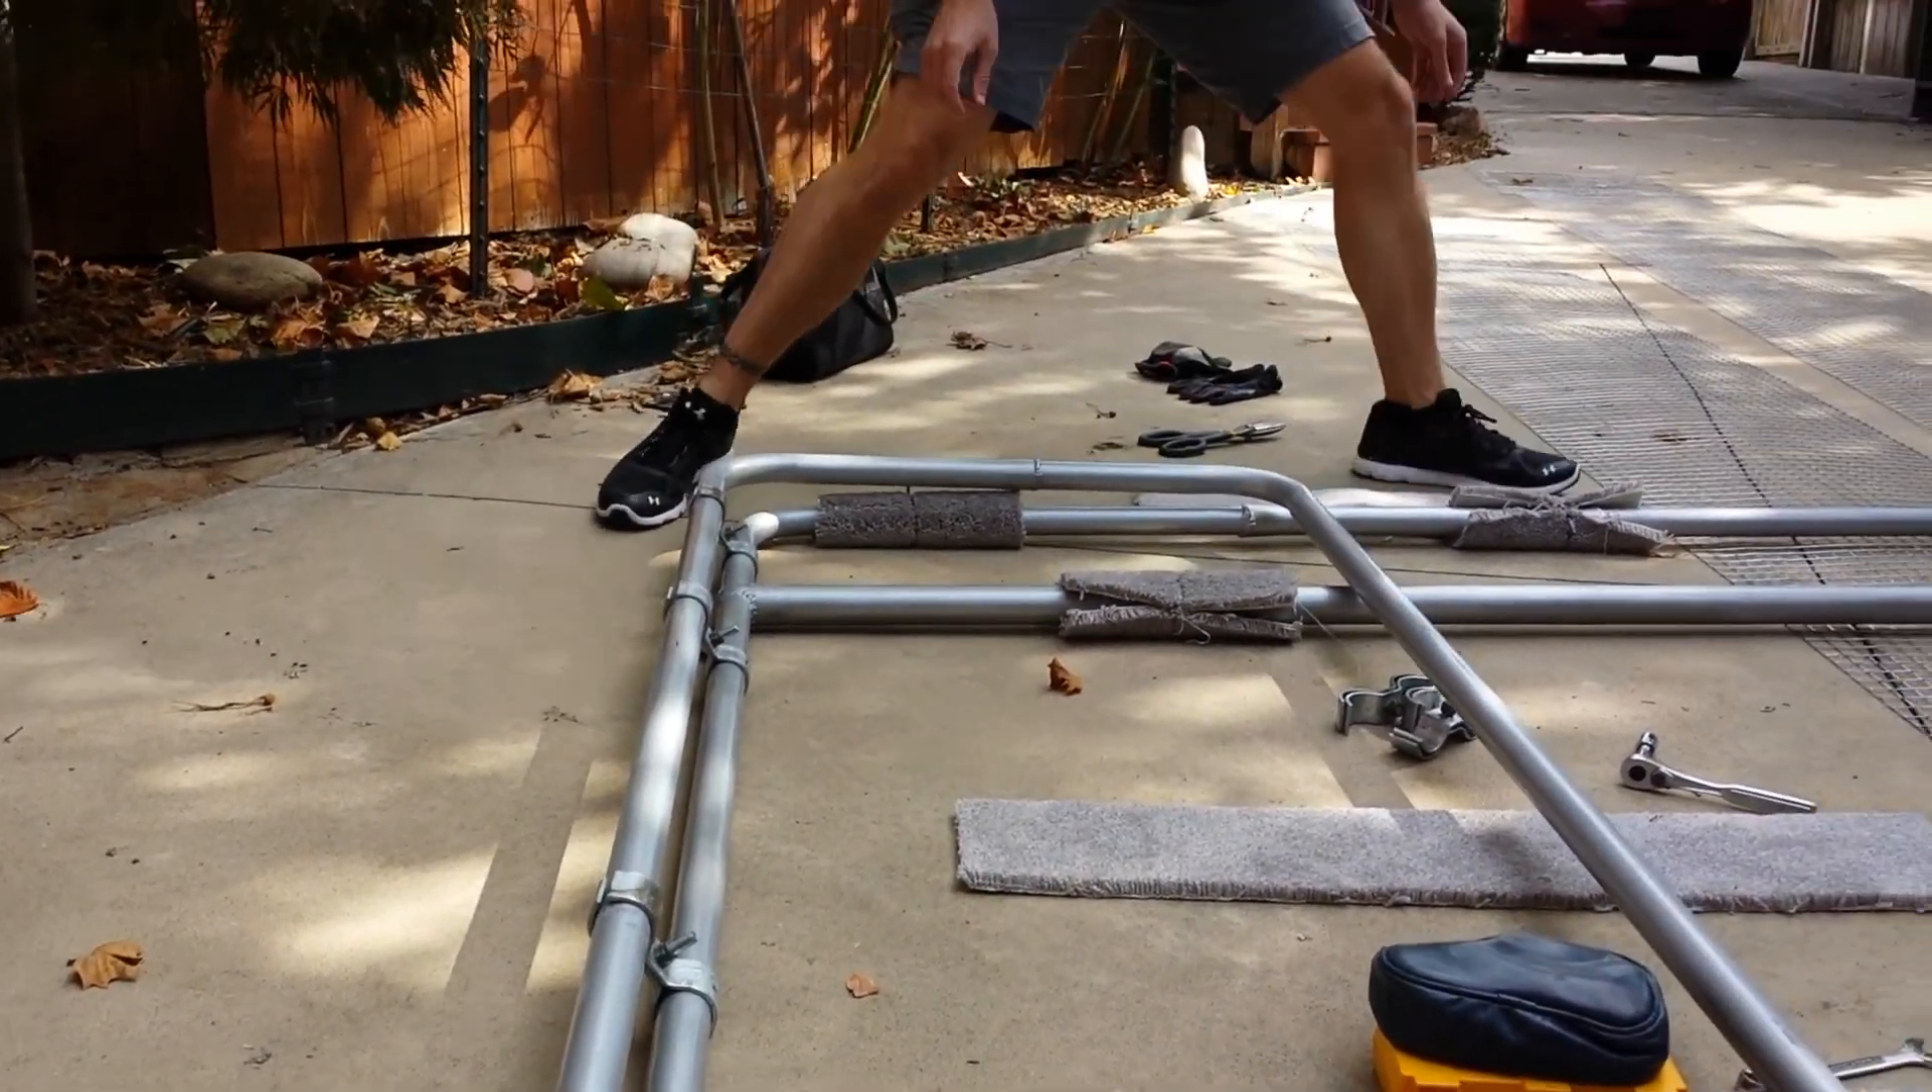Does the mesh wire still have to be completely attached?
Yes.